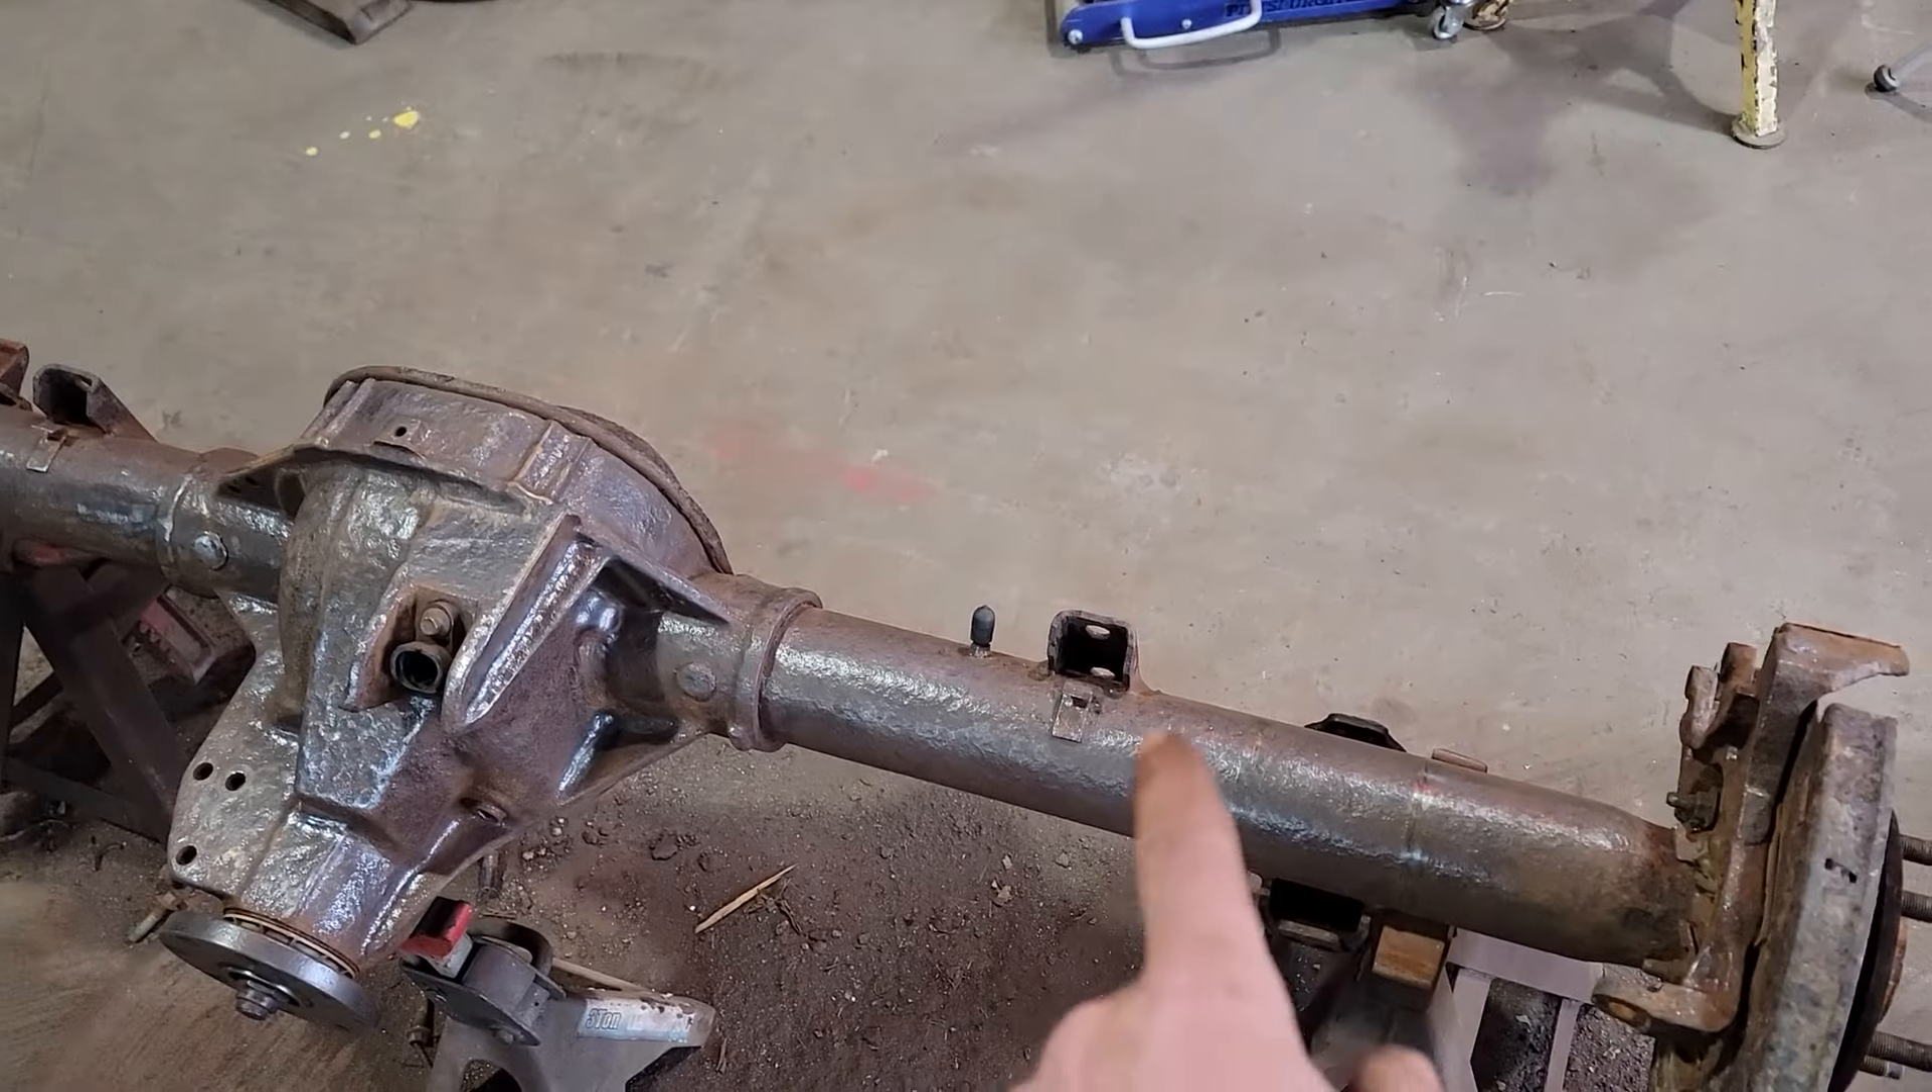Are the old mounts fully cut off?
No.